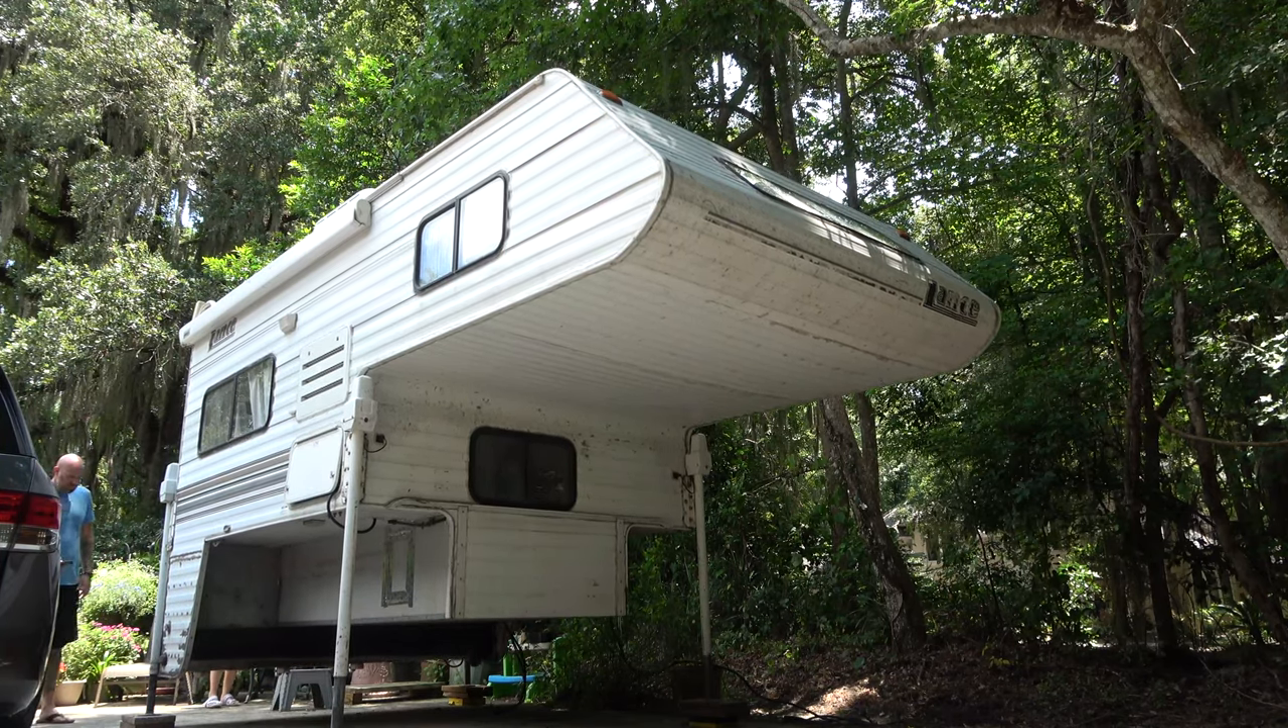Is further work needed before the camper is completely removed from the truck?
No.